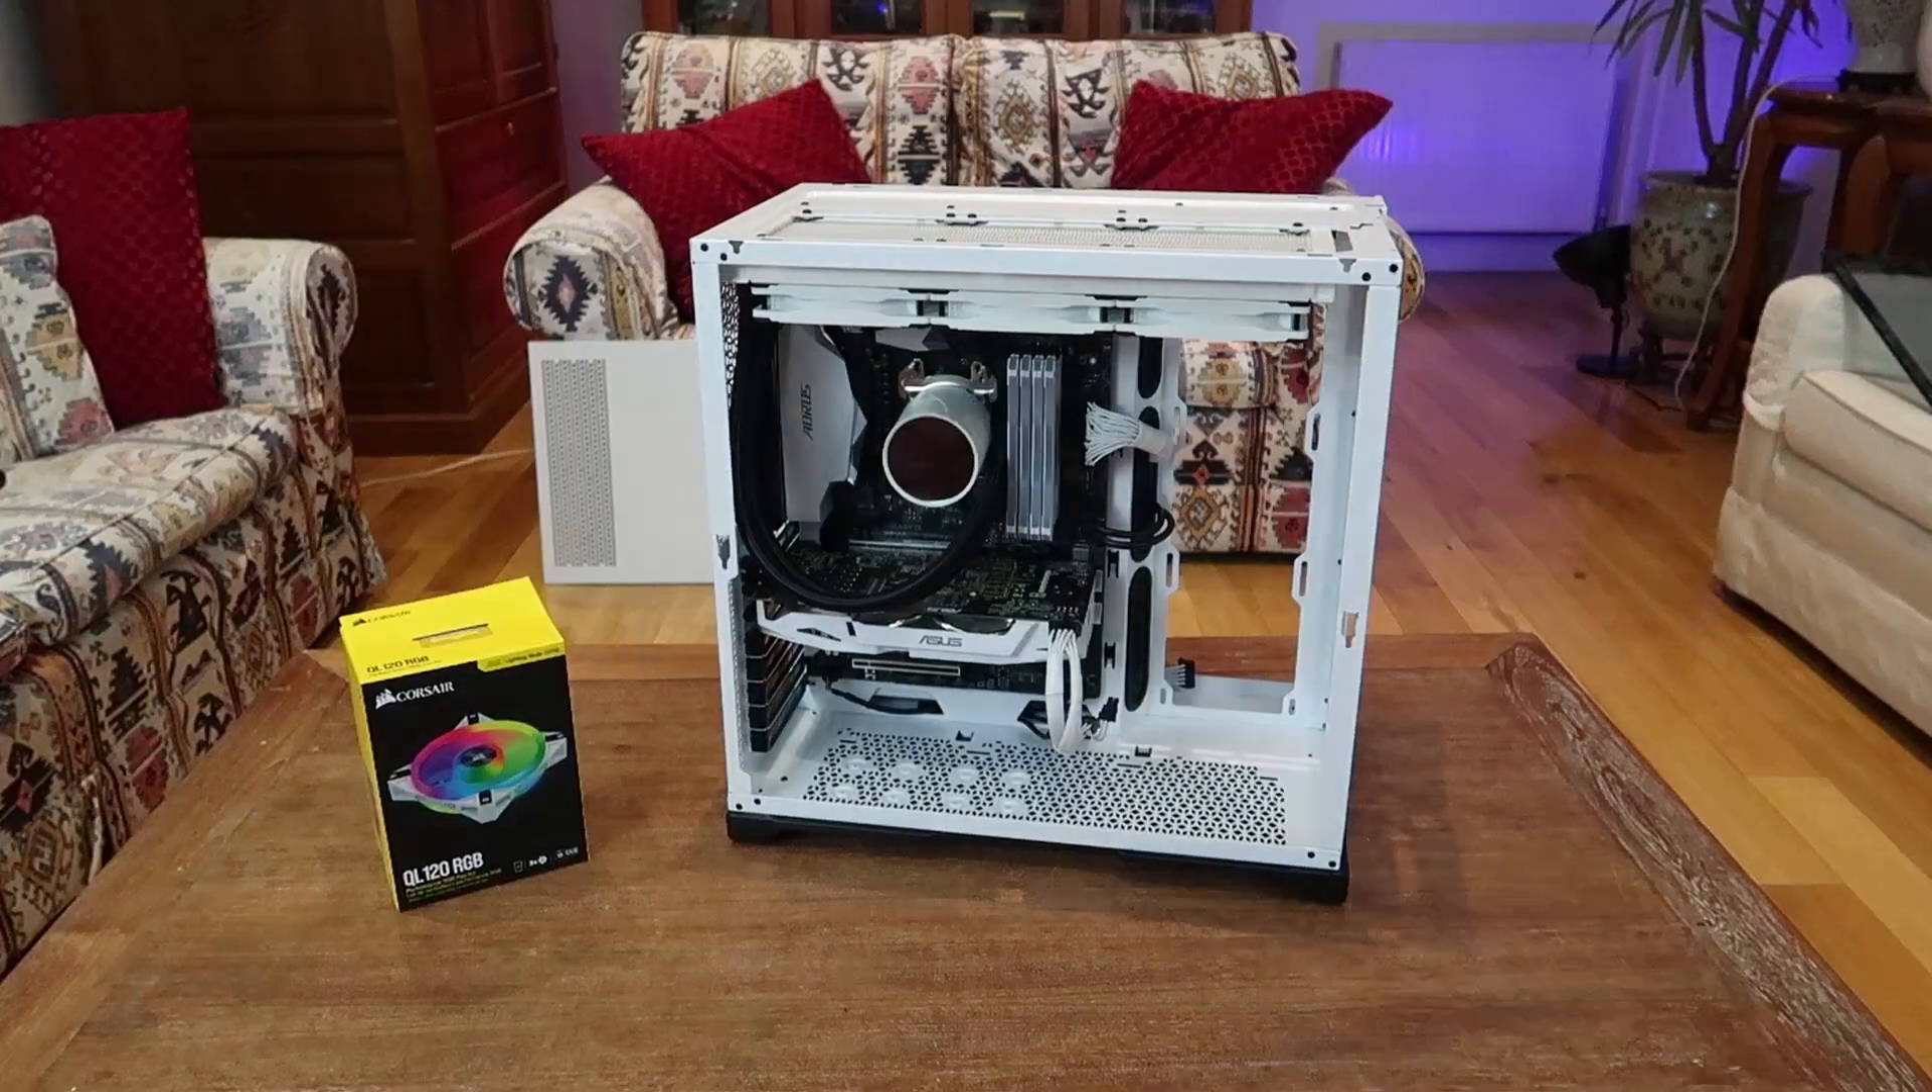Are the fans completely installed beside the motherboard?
No.